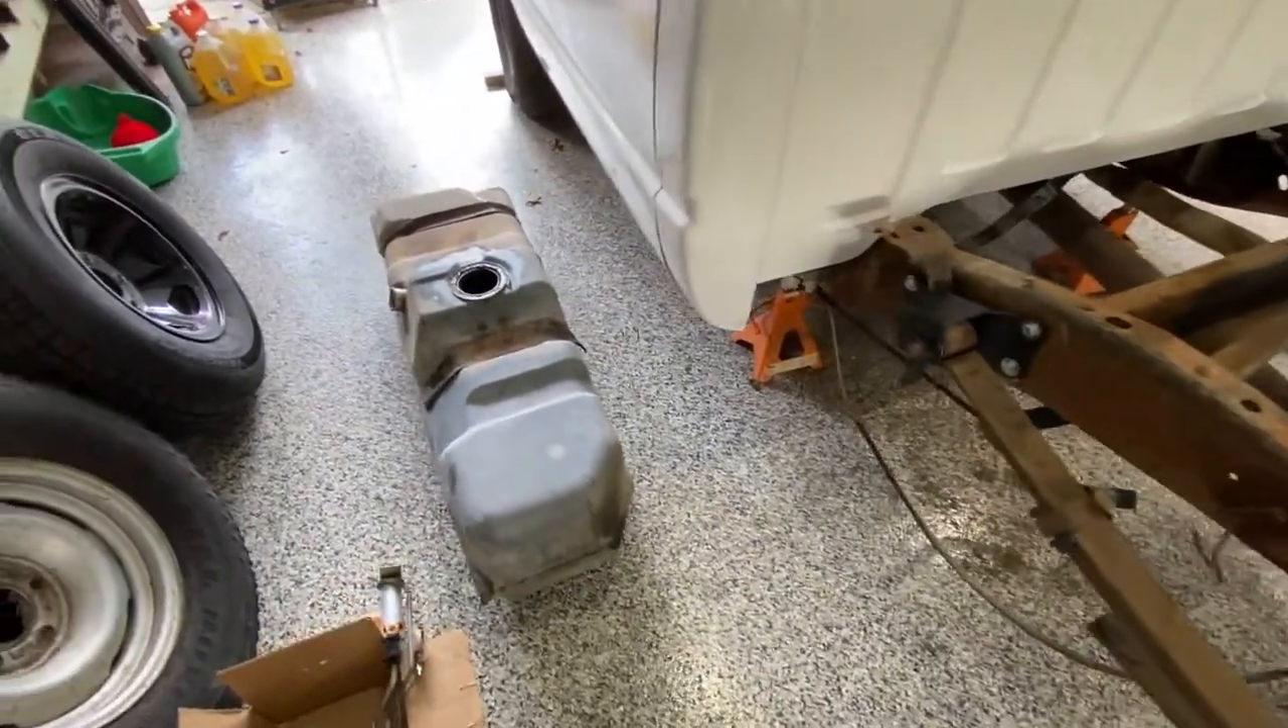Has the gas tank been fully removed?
Yes.